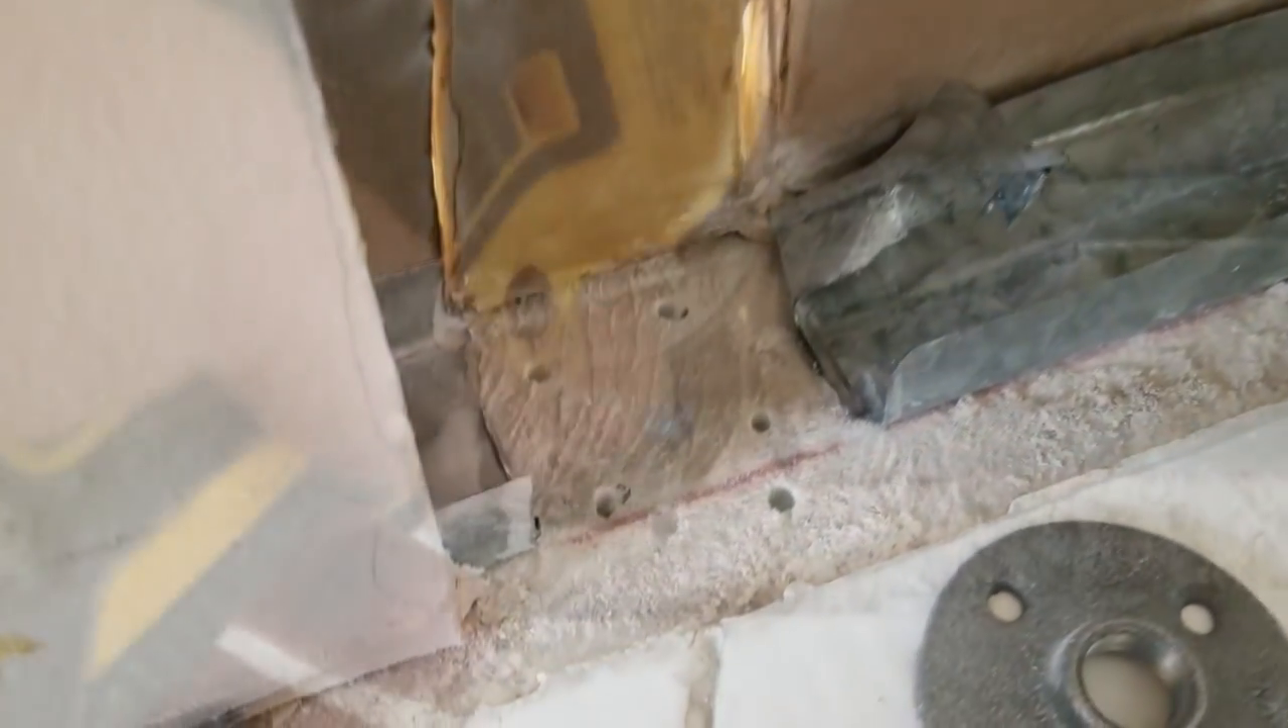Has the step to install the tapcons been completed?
No.